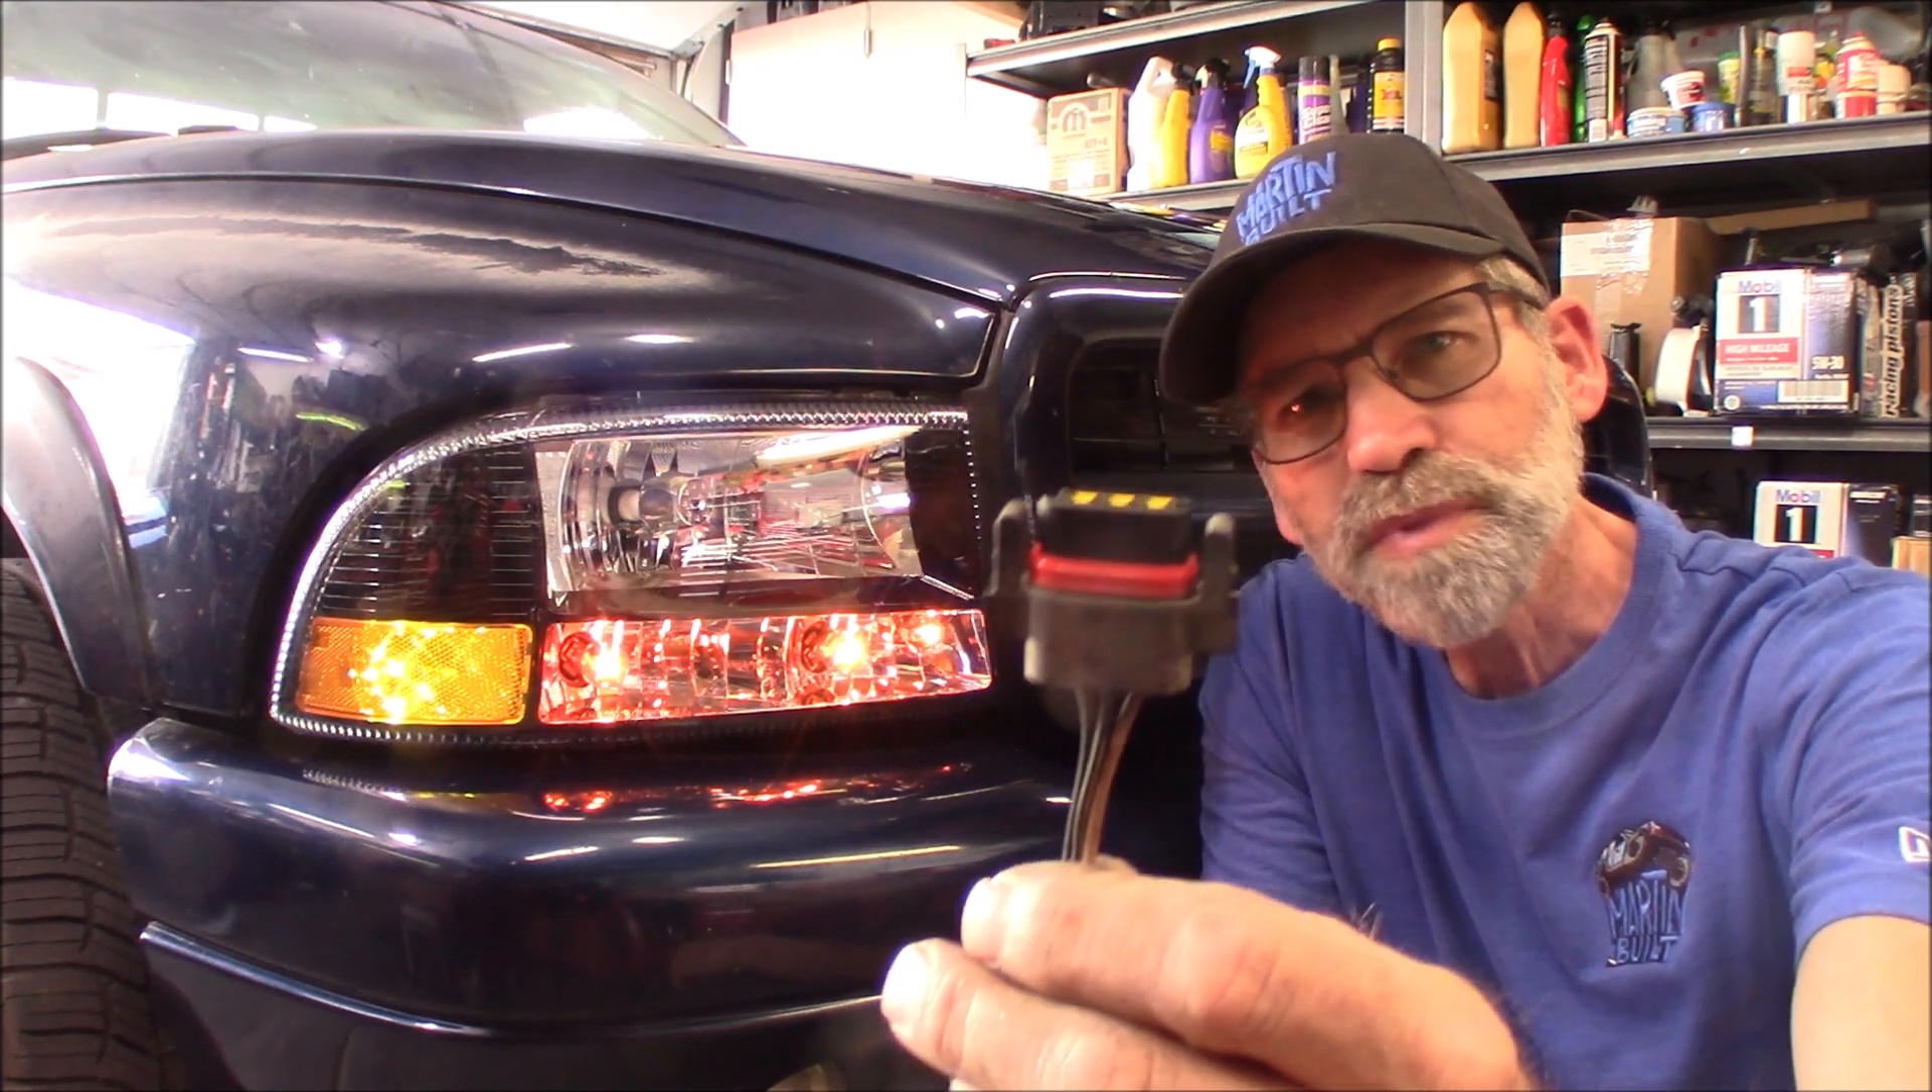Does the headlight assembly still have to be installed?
No.